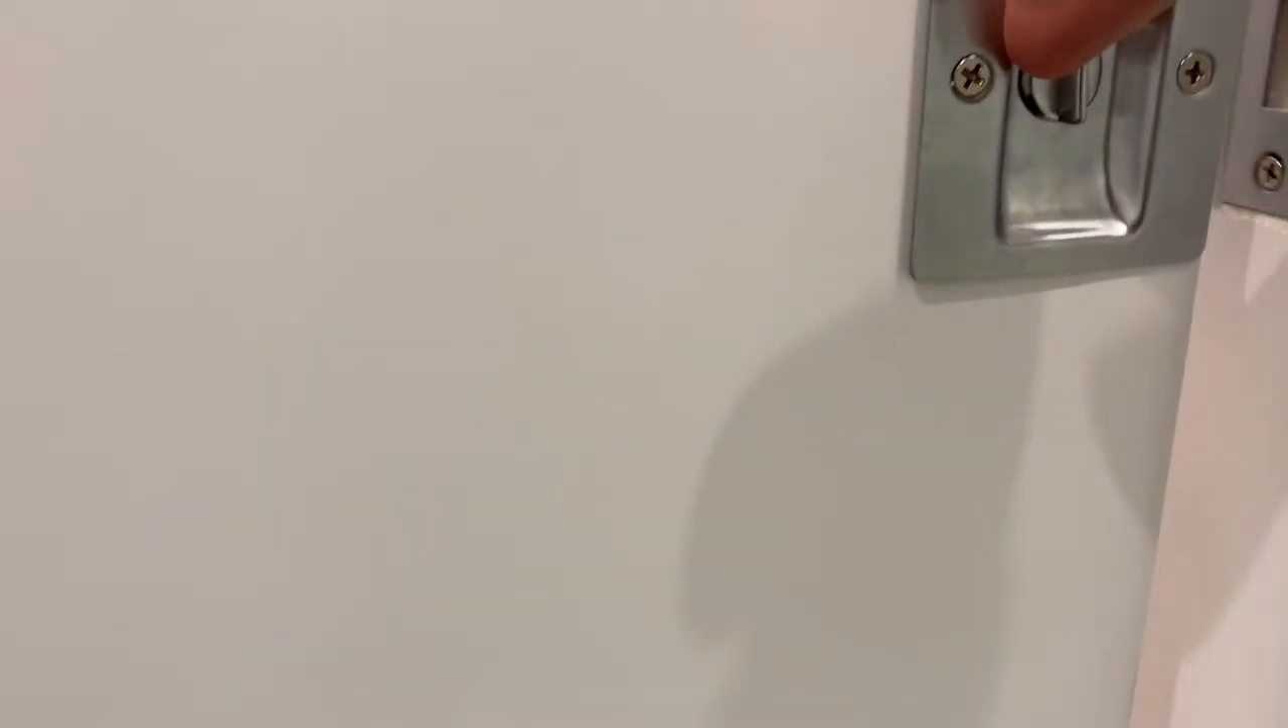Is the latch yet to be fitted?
No.